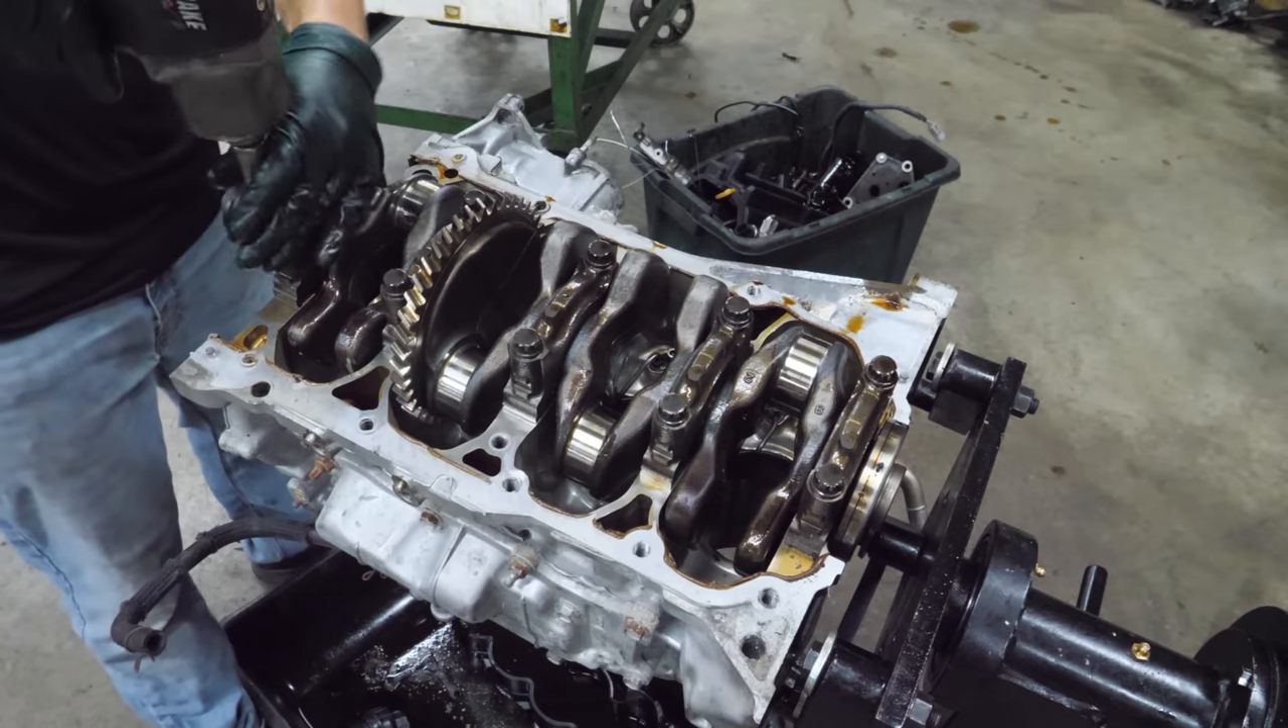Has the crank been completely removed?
No.